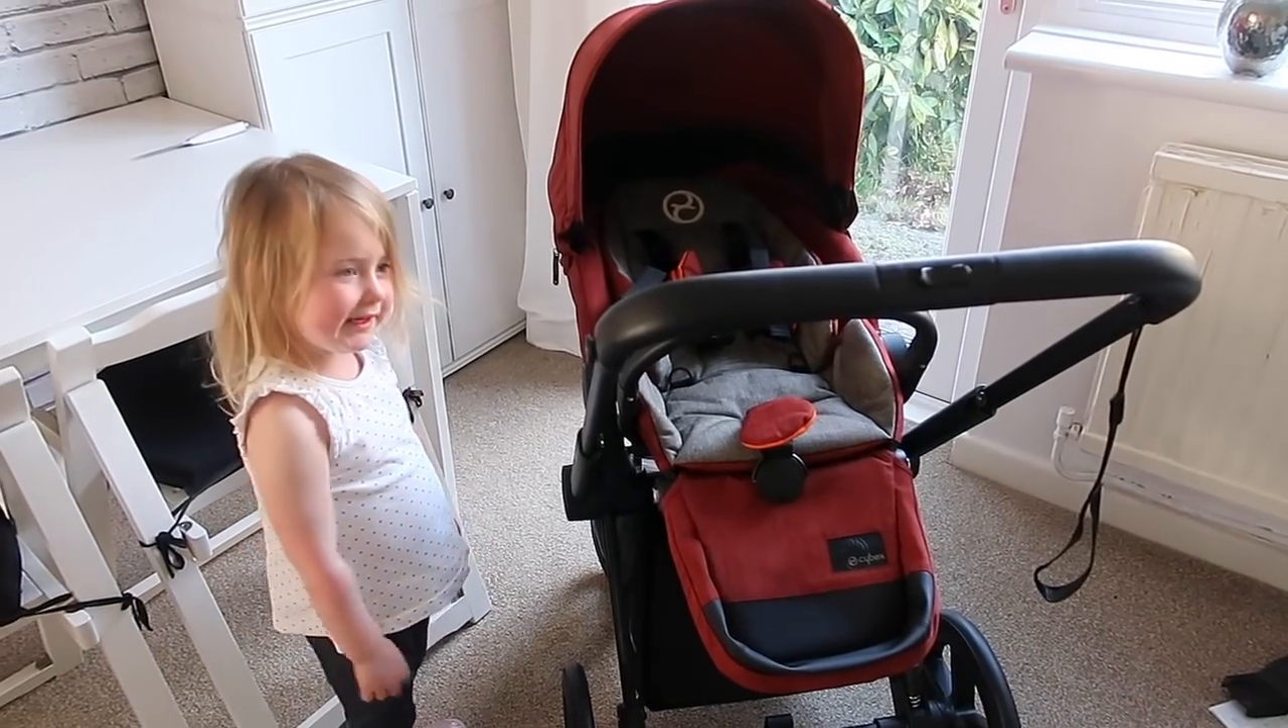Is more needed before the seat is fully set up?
No.